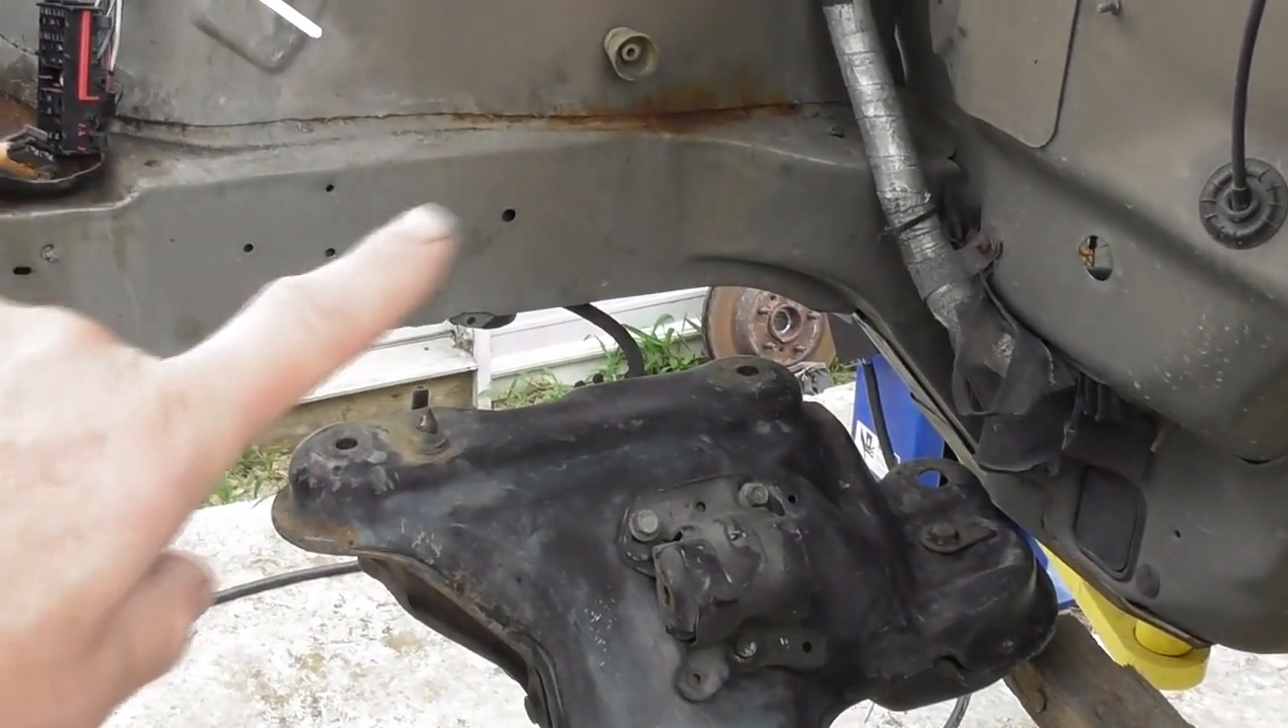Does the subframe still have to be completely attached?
Yes.